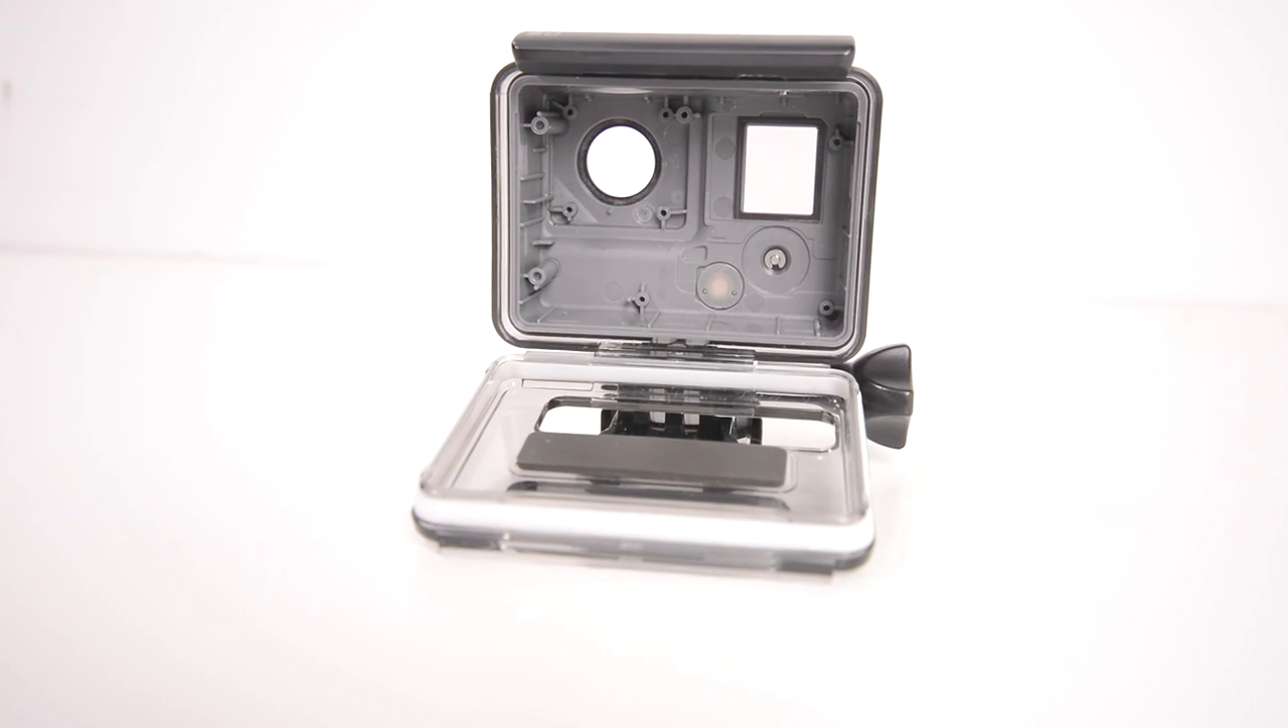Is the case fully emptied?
Yes.